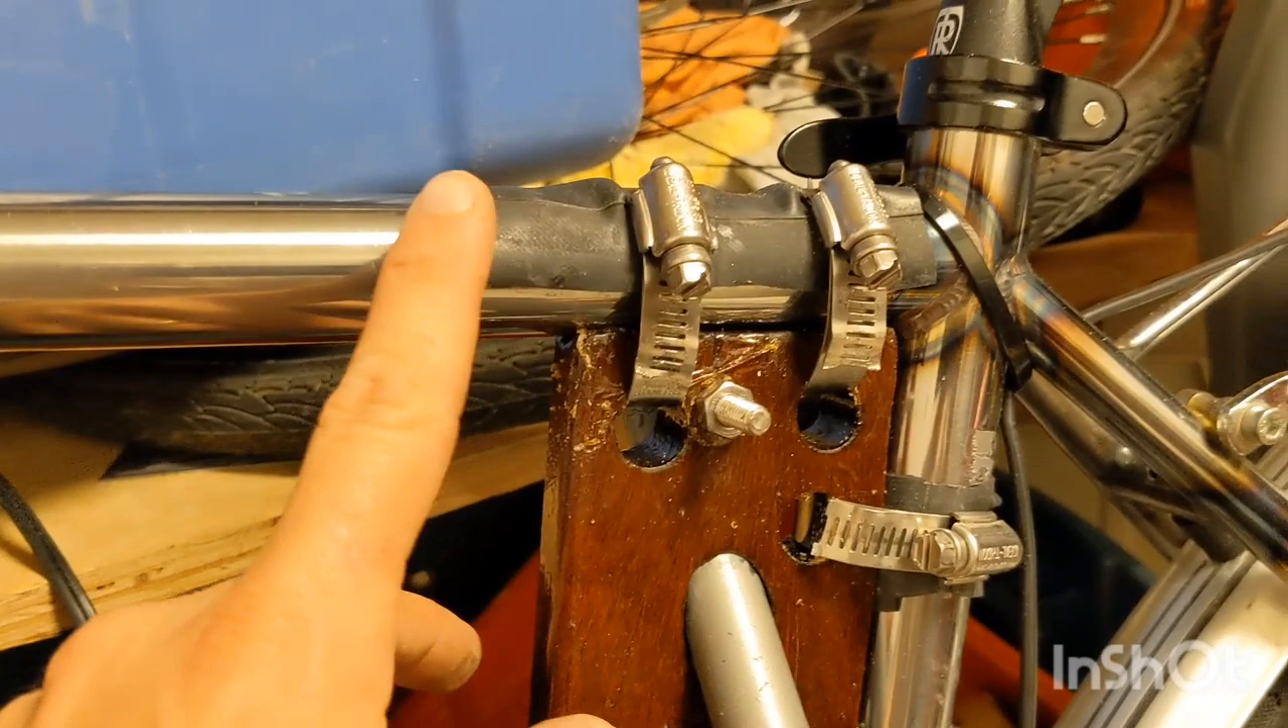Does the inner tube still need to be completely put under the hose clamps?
No.